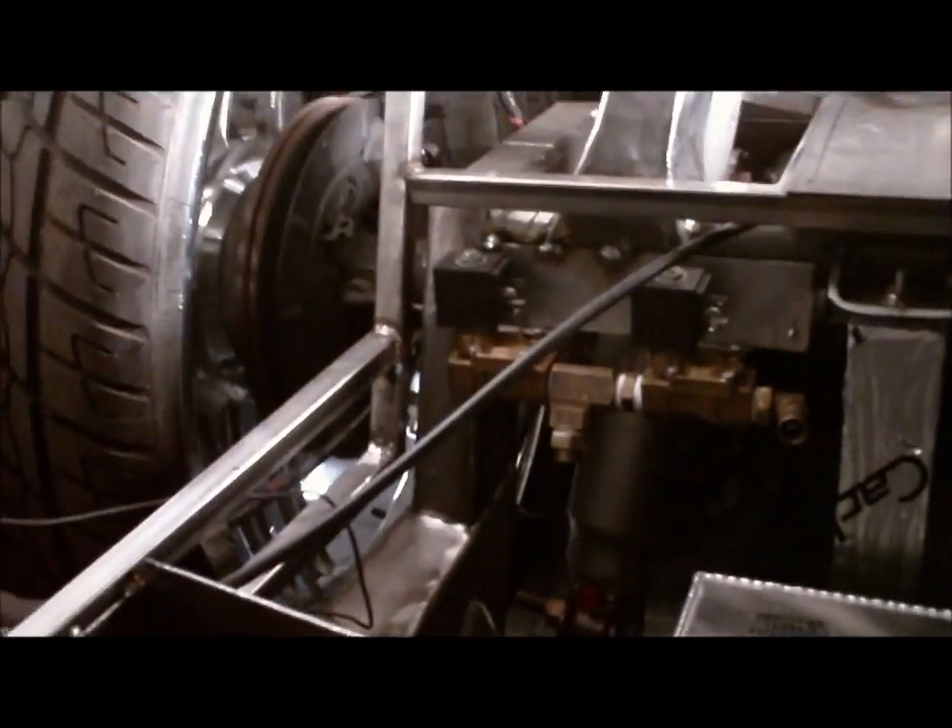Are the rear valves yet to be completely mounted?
No.